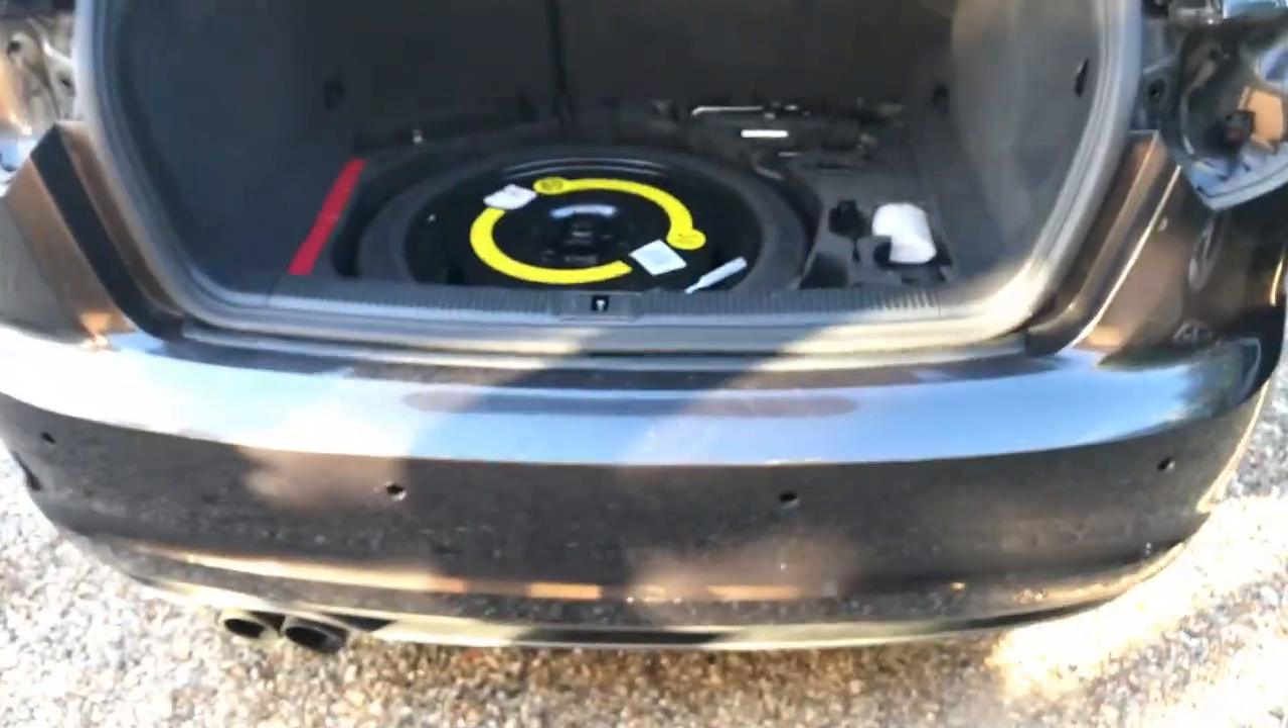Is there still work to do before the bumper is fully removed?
Yes.